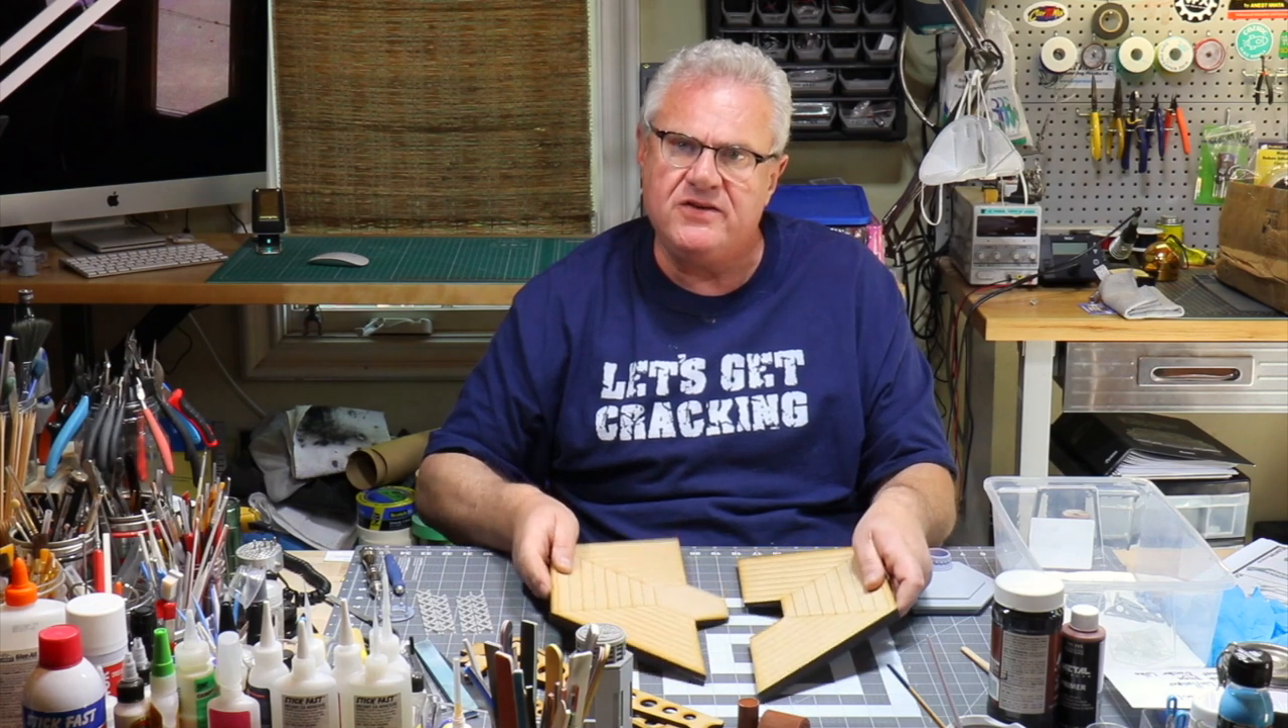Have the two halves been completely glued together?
No.